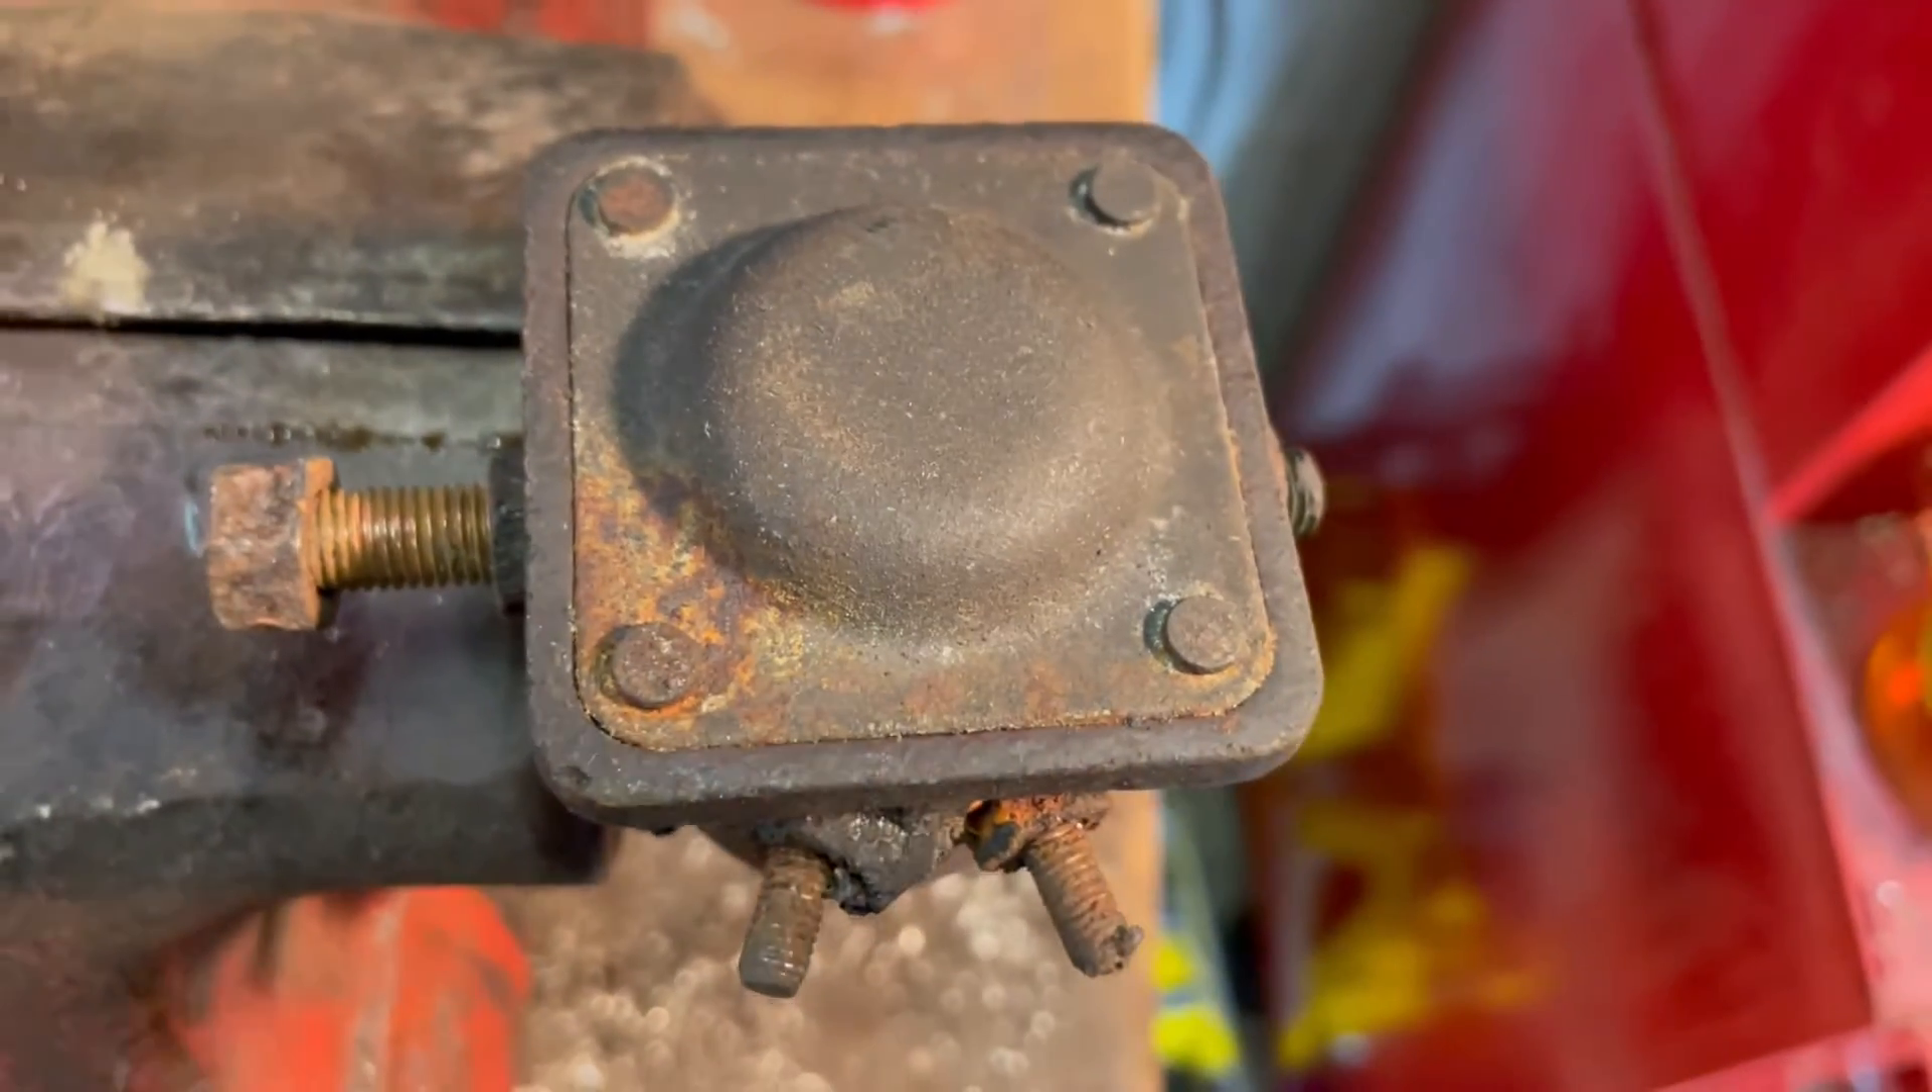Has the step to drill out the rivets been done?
No.